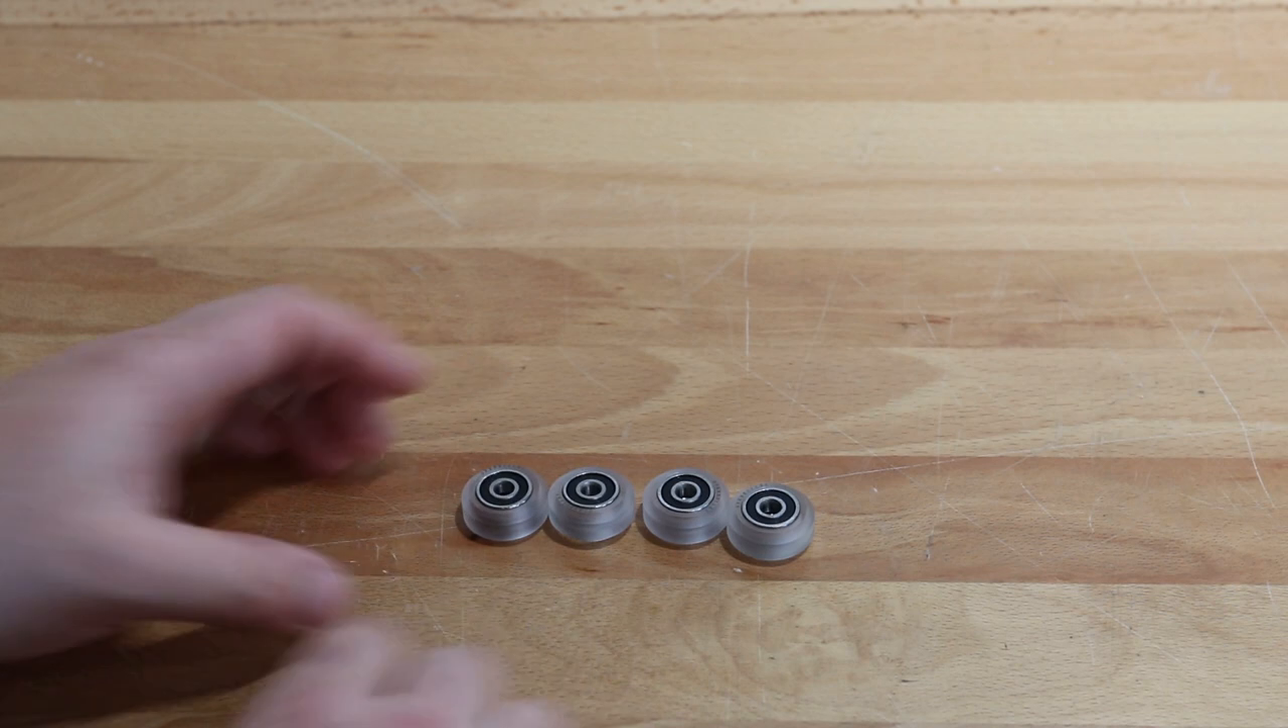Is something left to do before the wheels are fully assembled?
No.